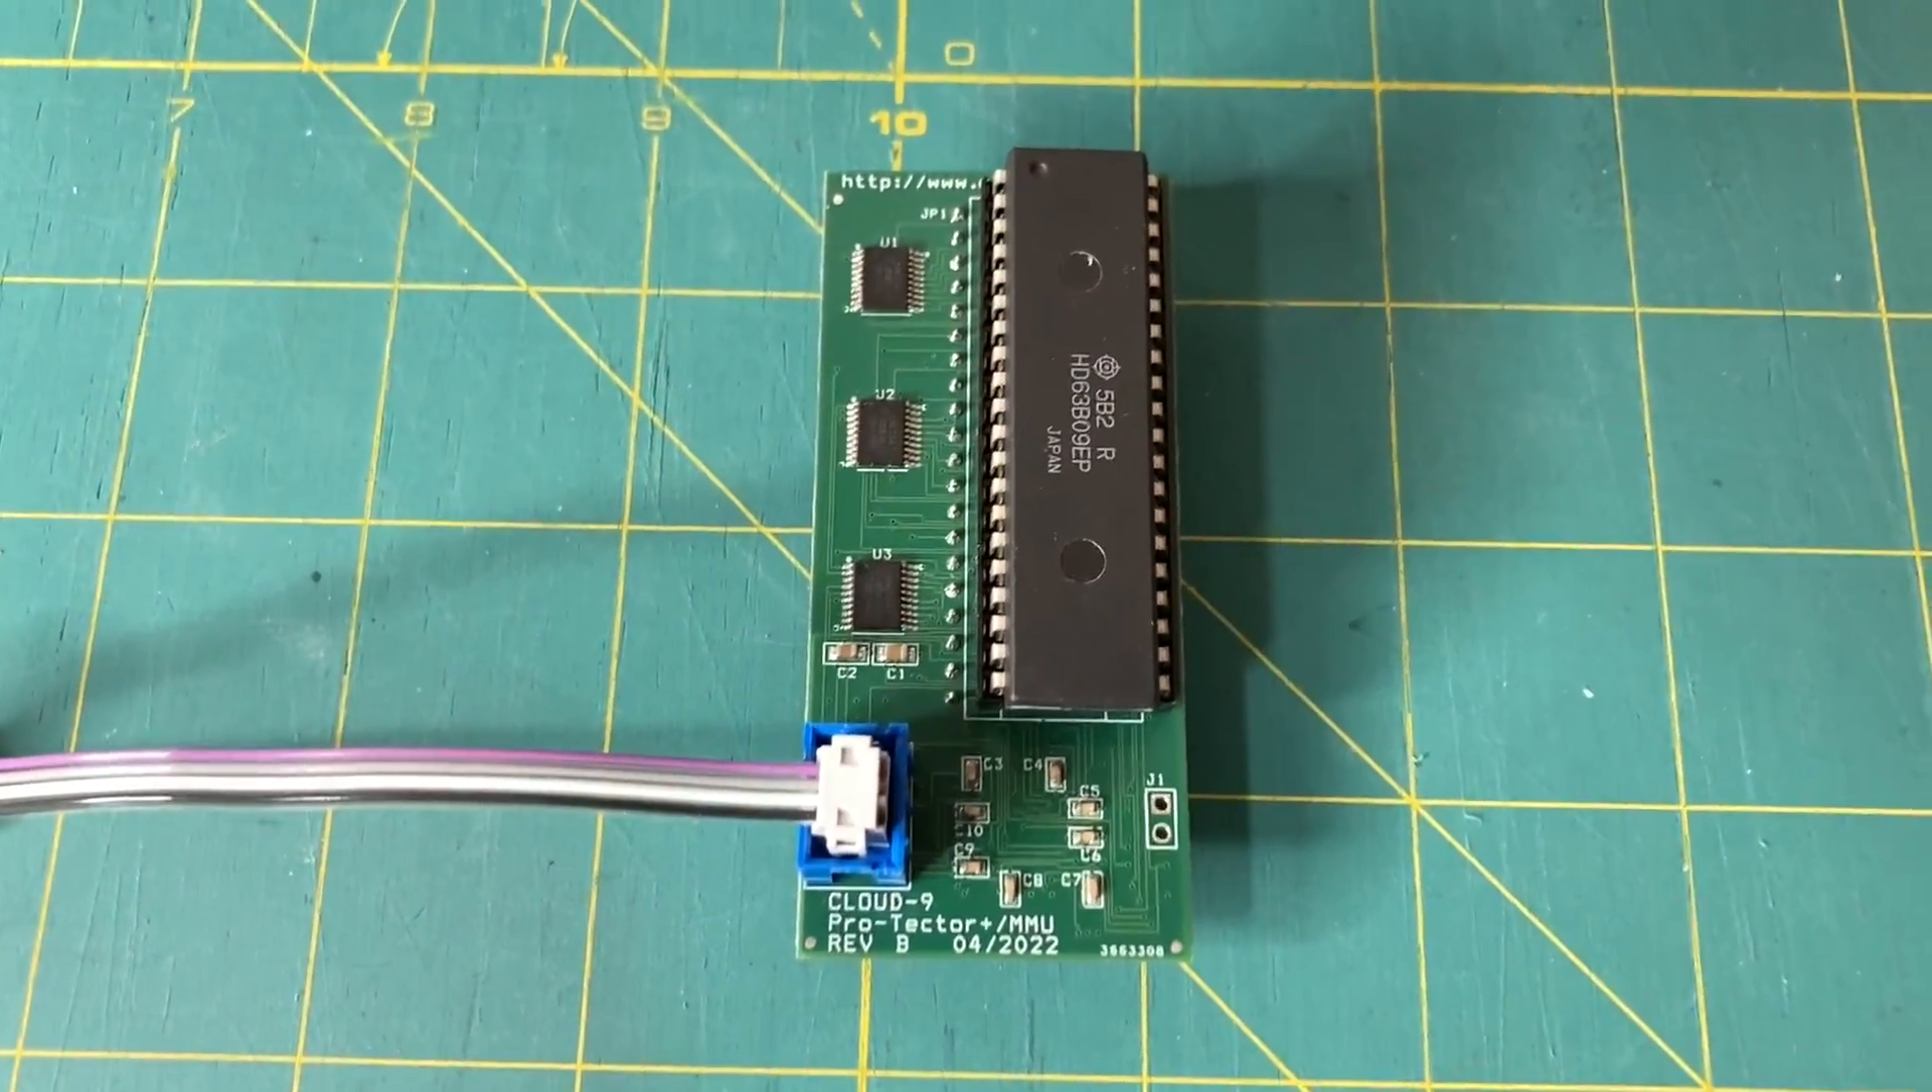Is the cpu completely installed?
Yes.